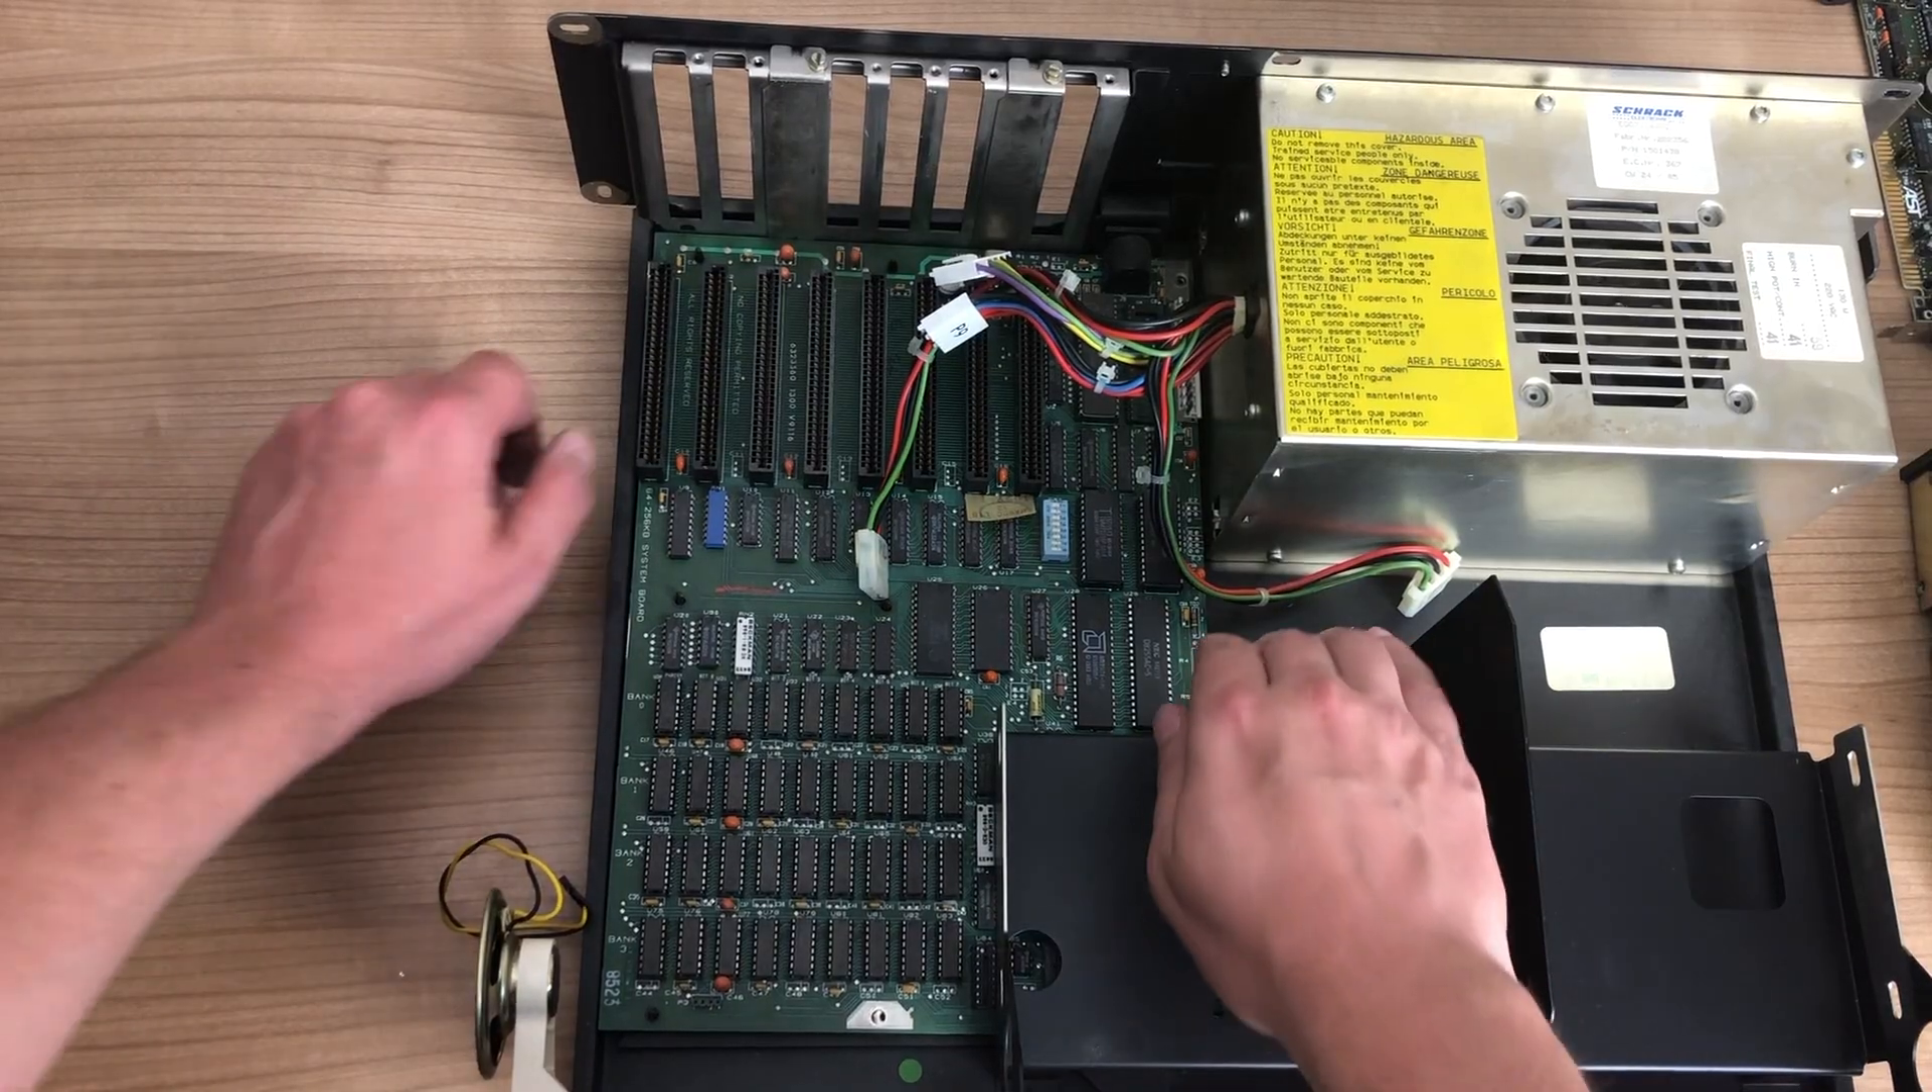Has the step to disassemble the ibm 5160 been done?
No.